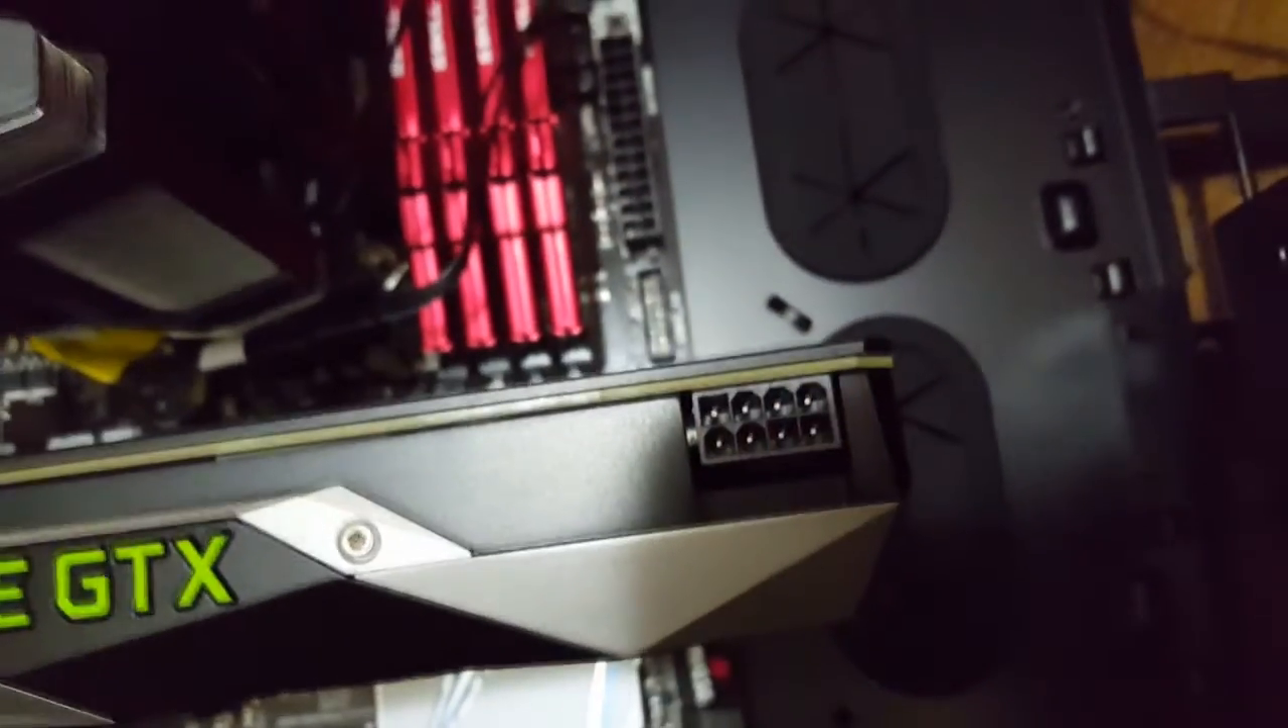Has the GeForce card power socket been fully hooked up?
No.